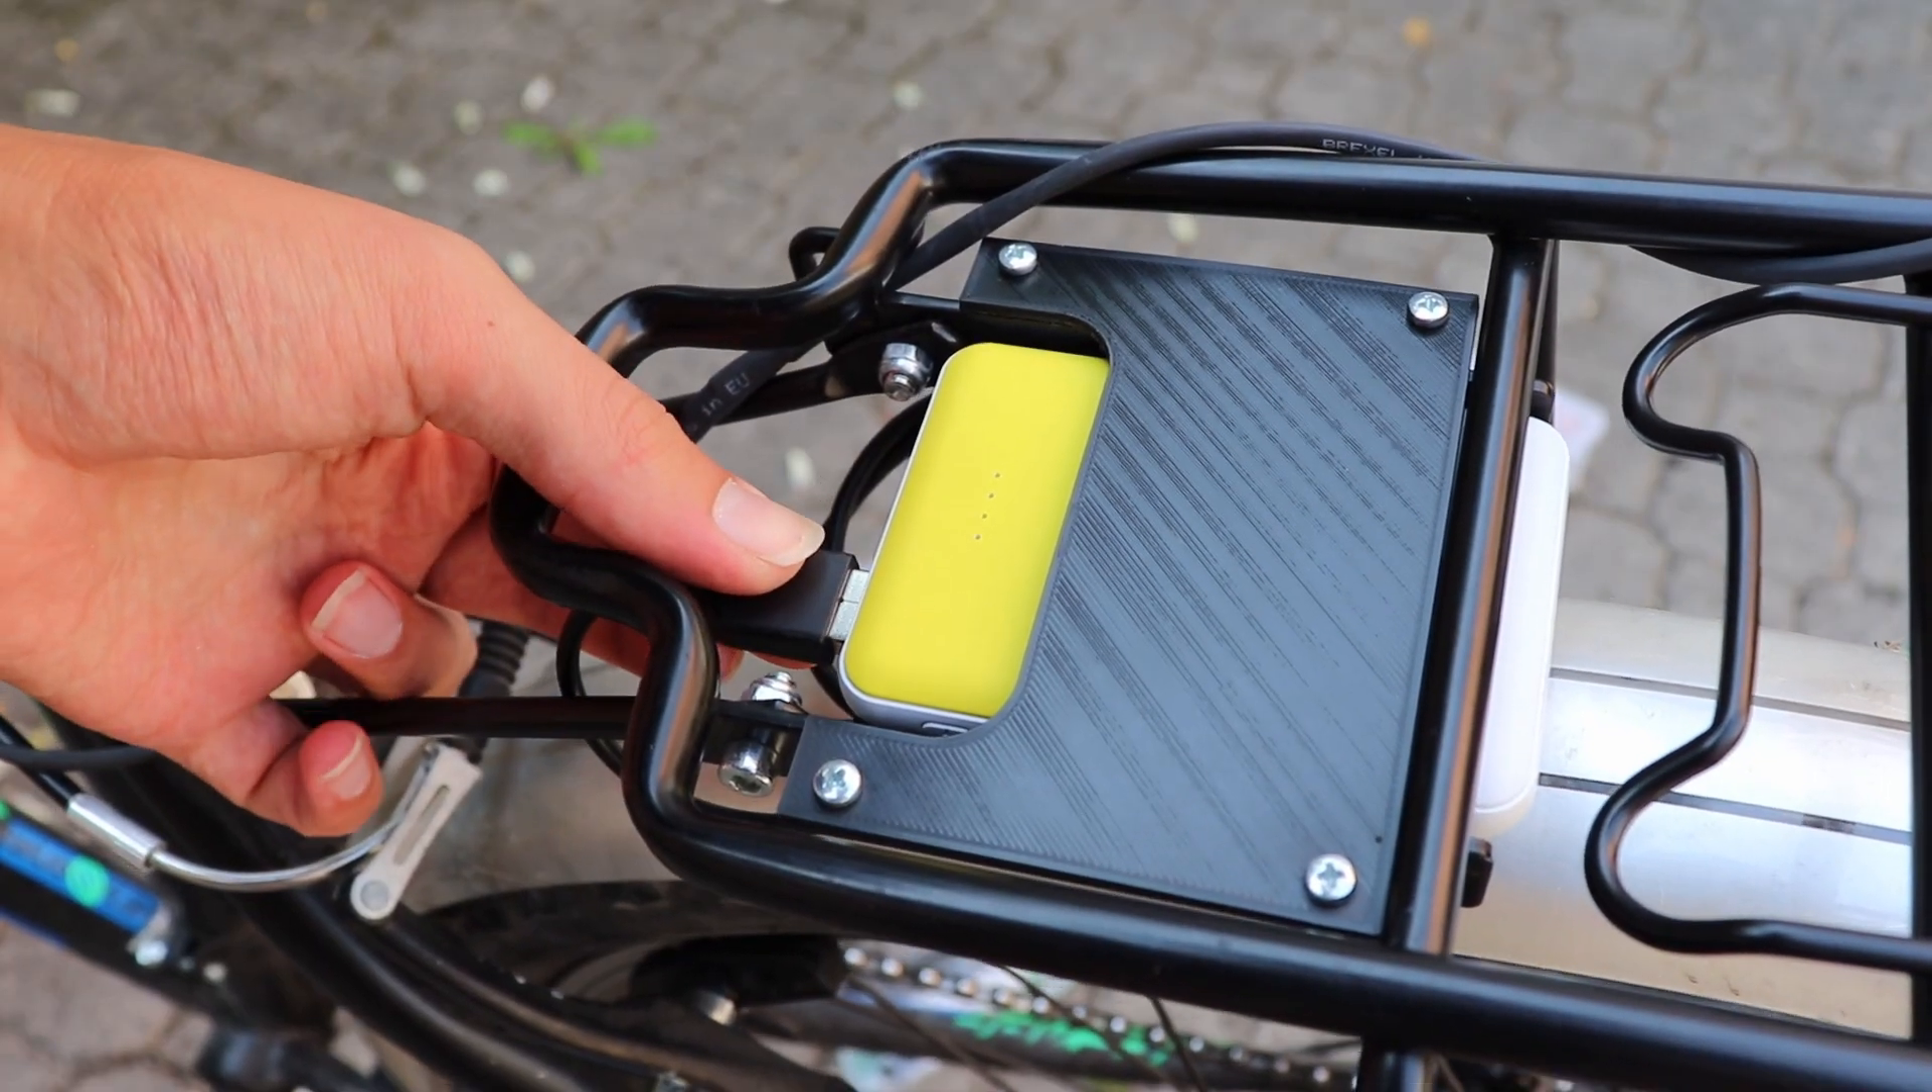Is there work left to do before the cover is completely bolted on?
No.